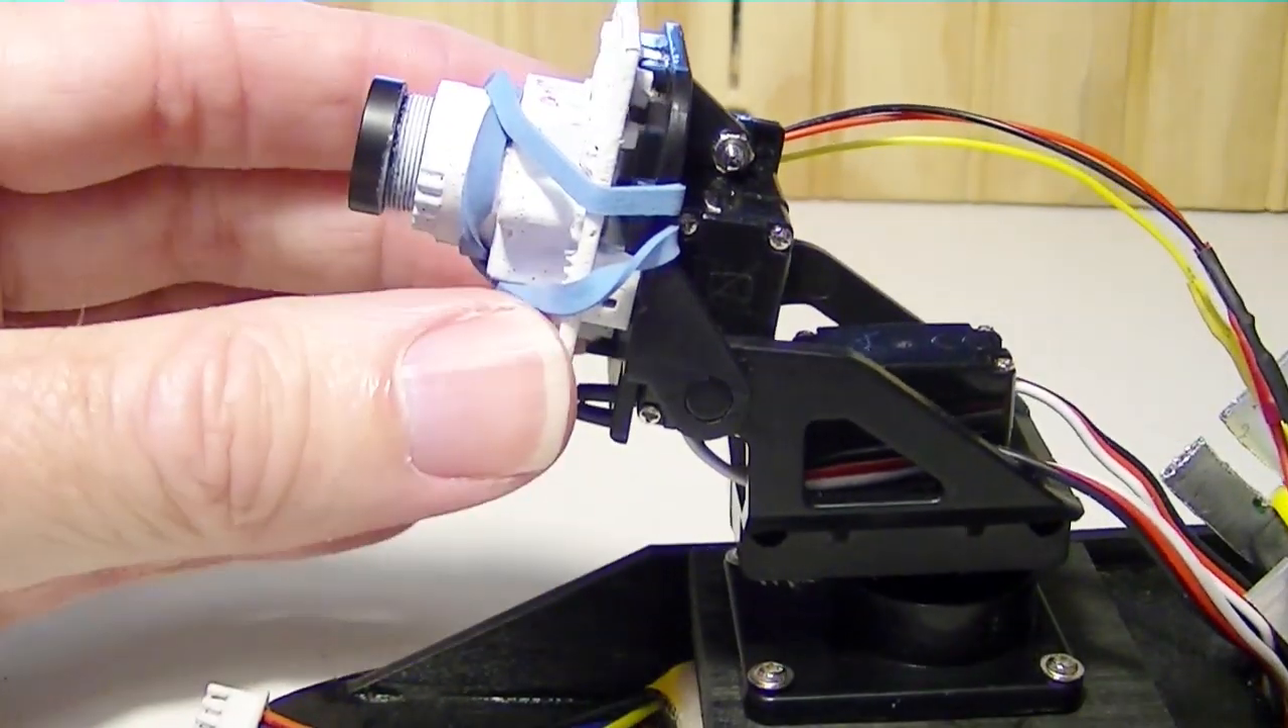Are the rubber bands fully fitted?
Yes.